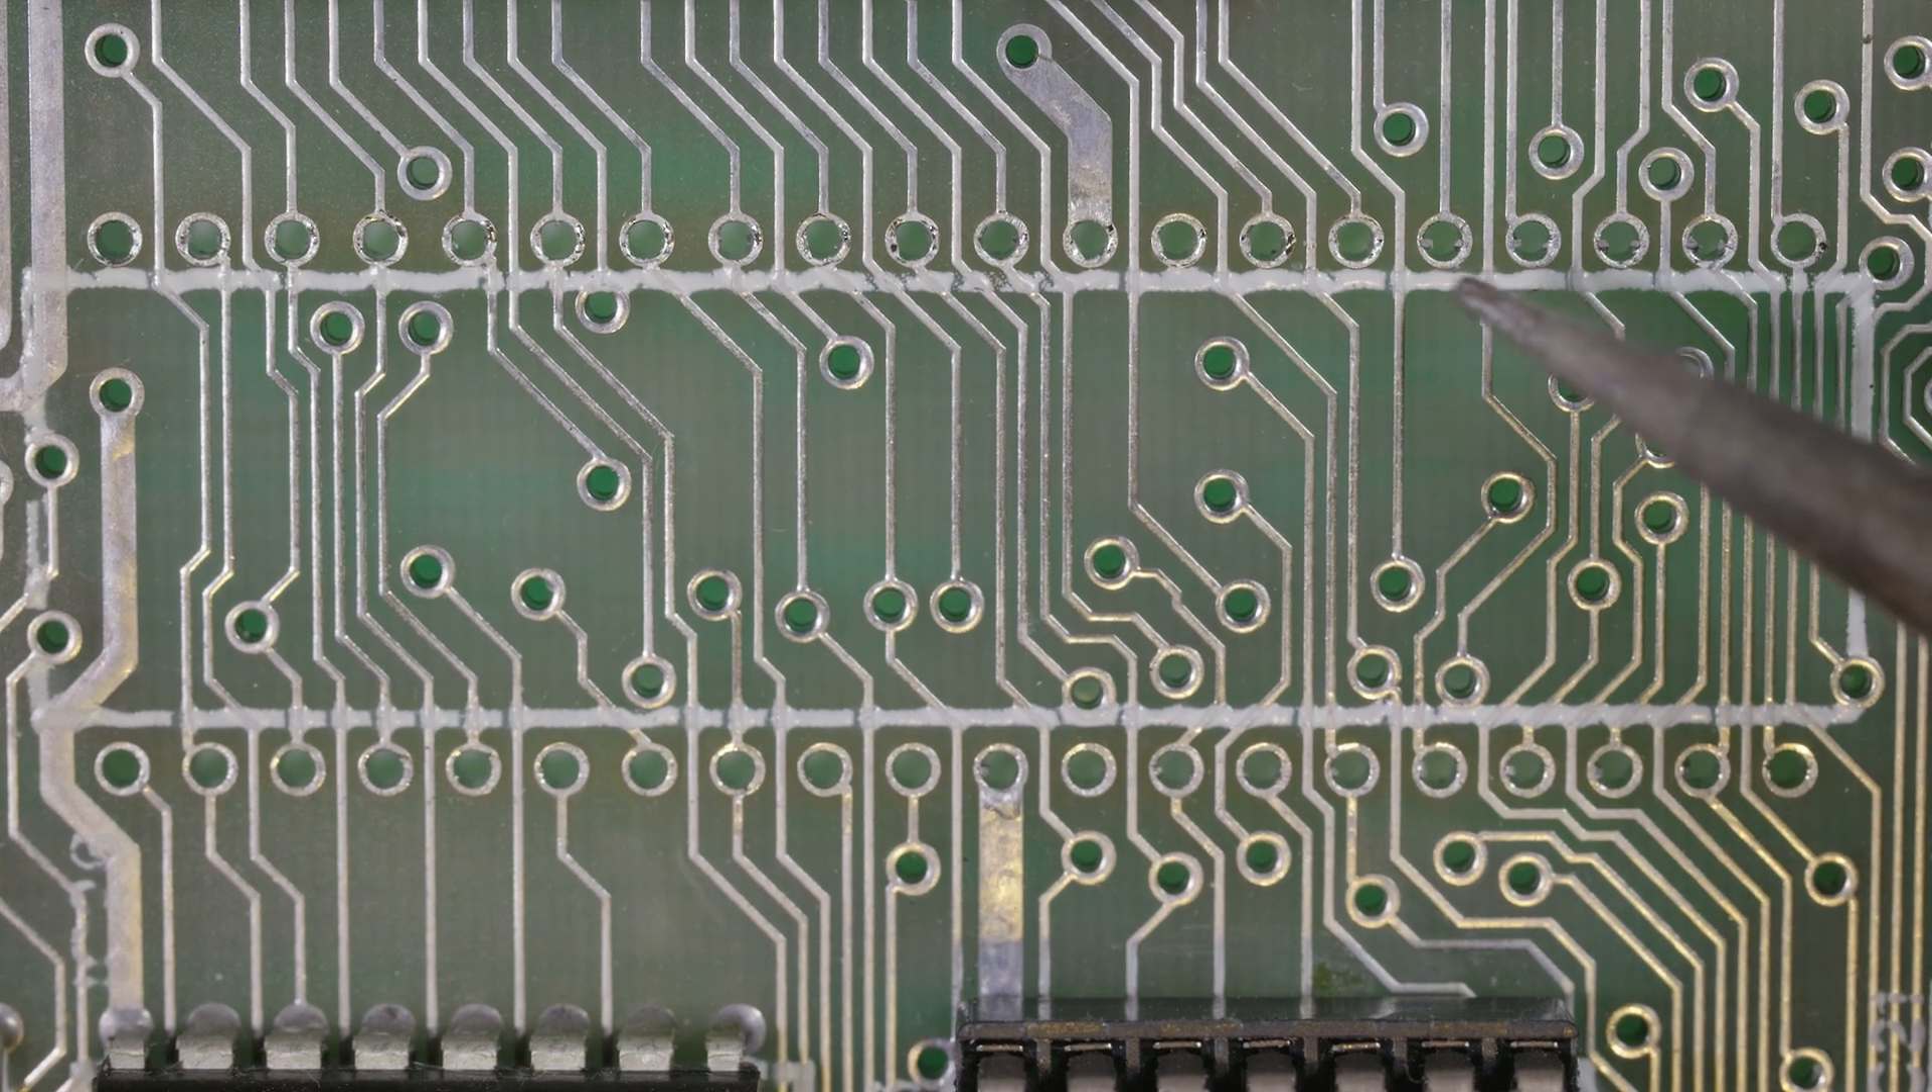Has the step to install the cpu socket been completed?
No.